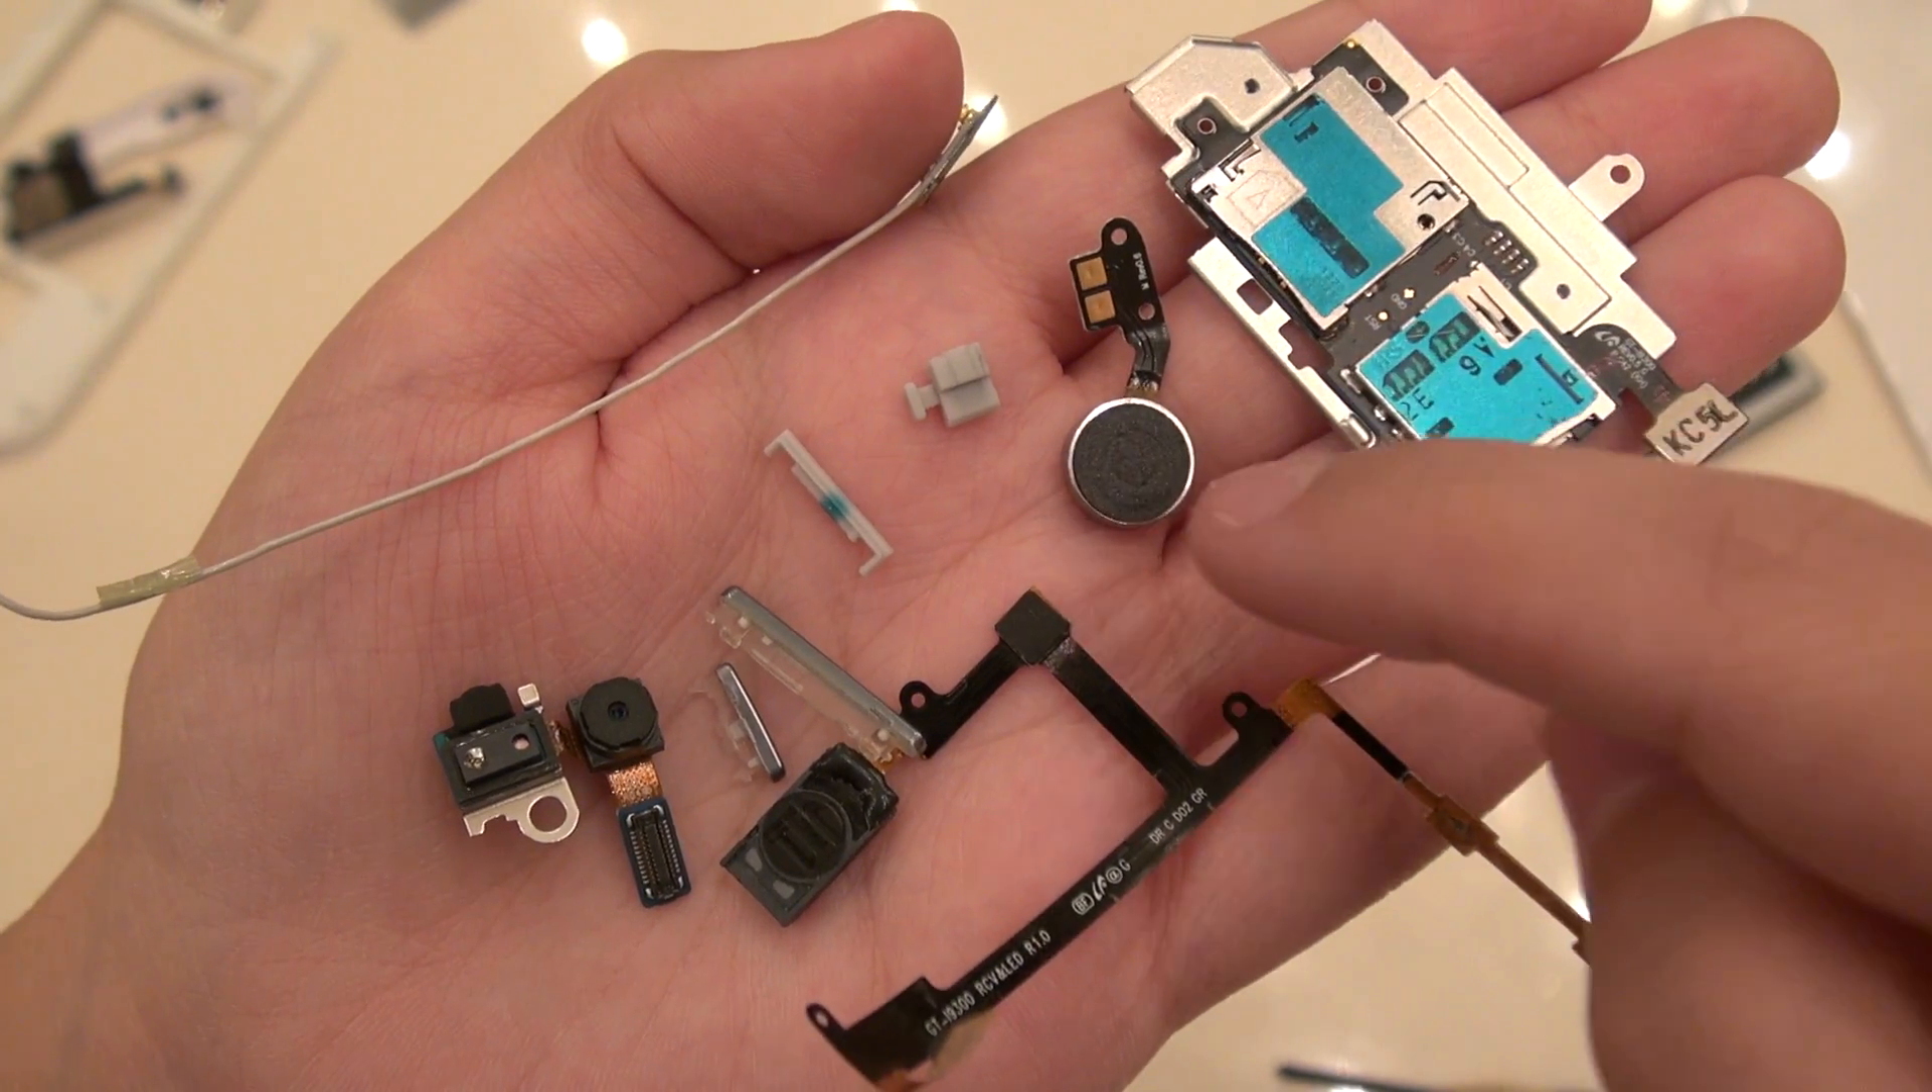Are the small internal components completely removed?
Yes.